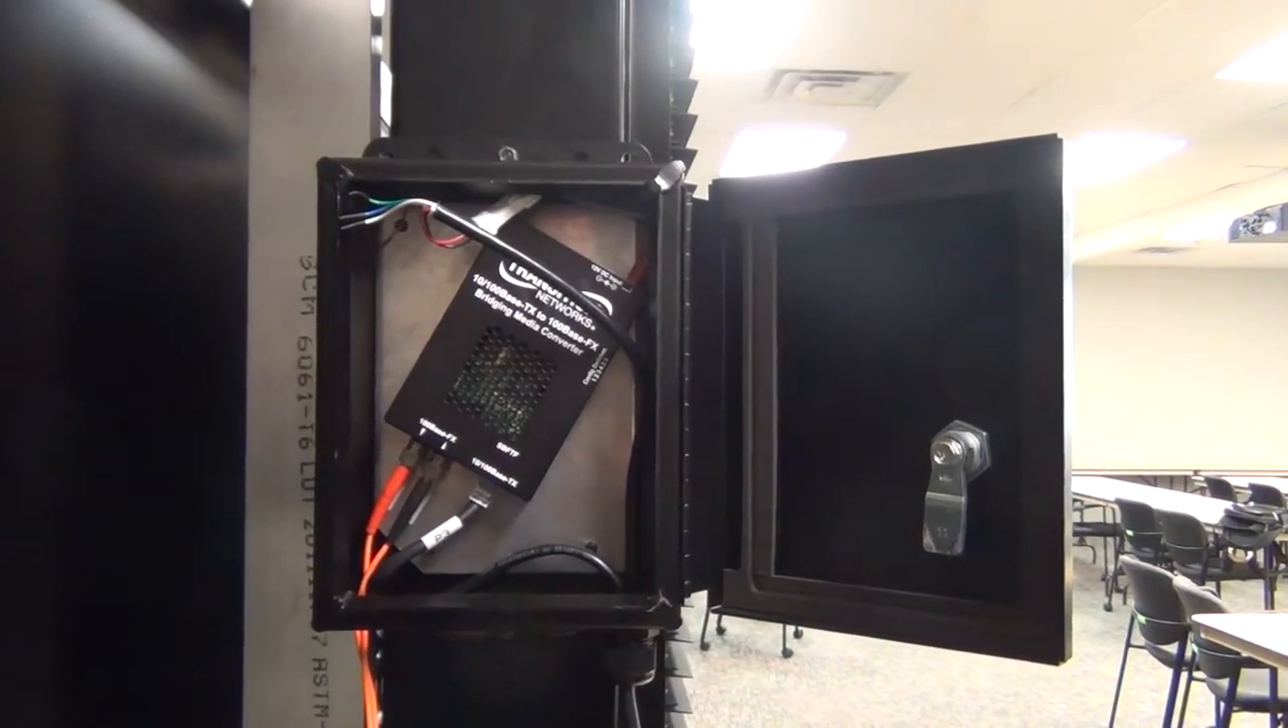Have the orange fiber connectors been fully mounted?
Yes.